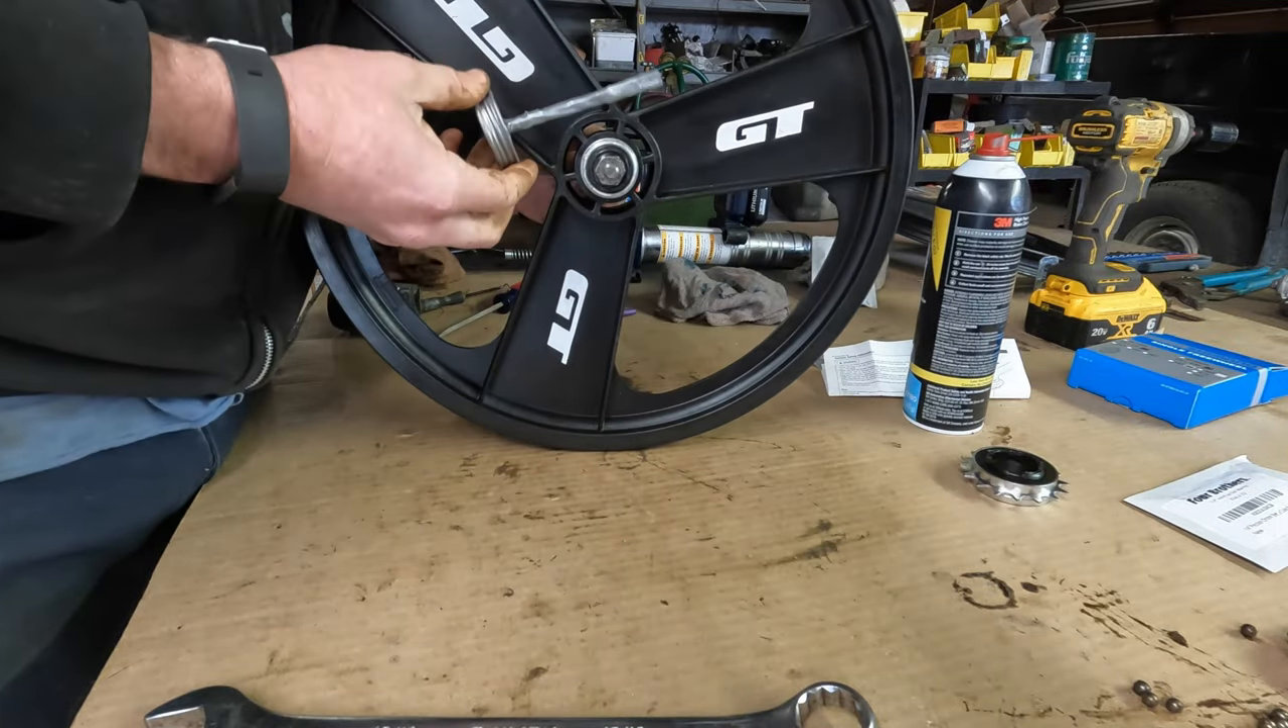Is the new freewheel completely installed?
No.